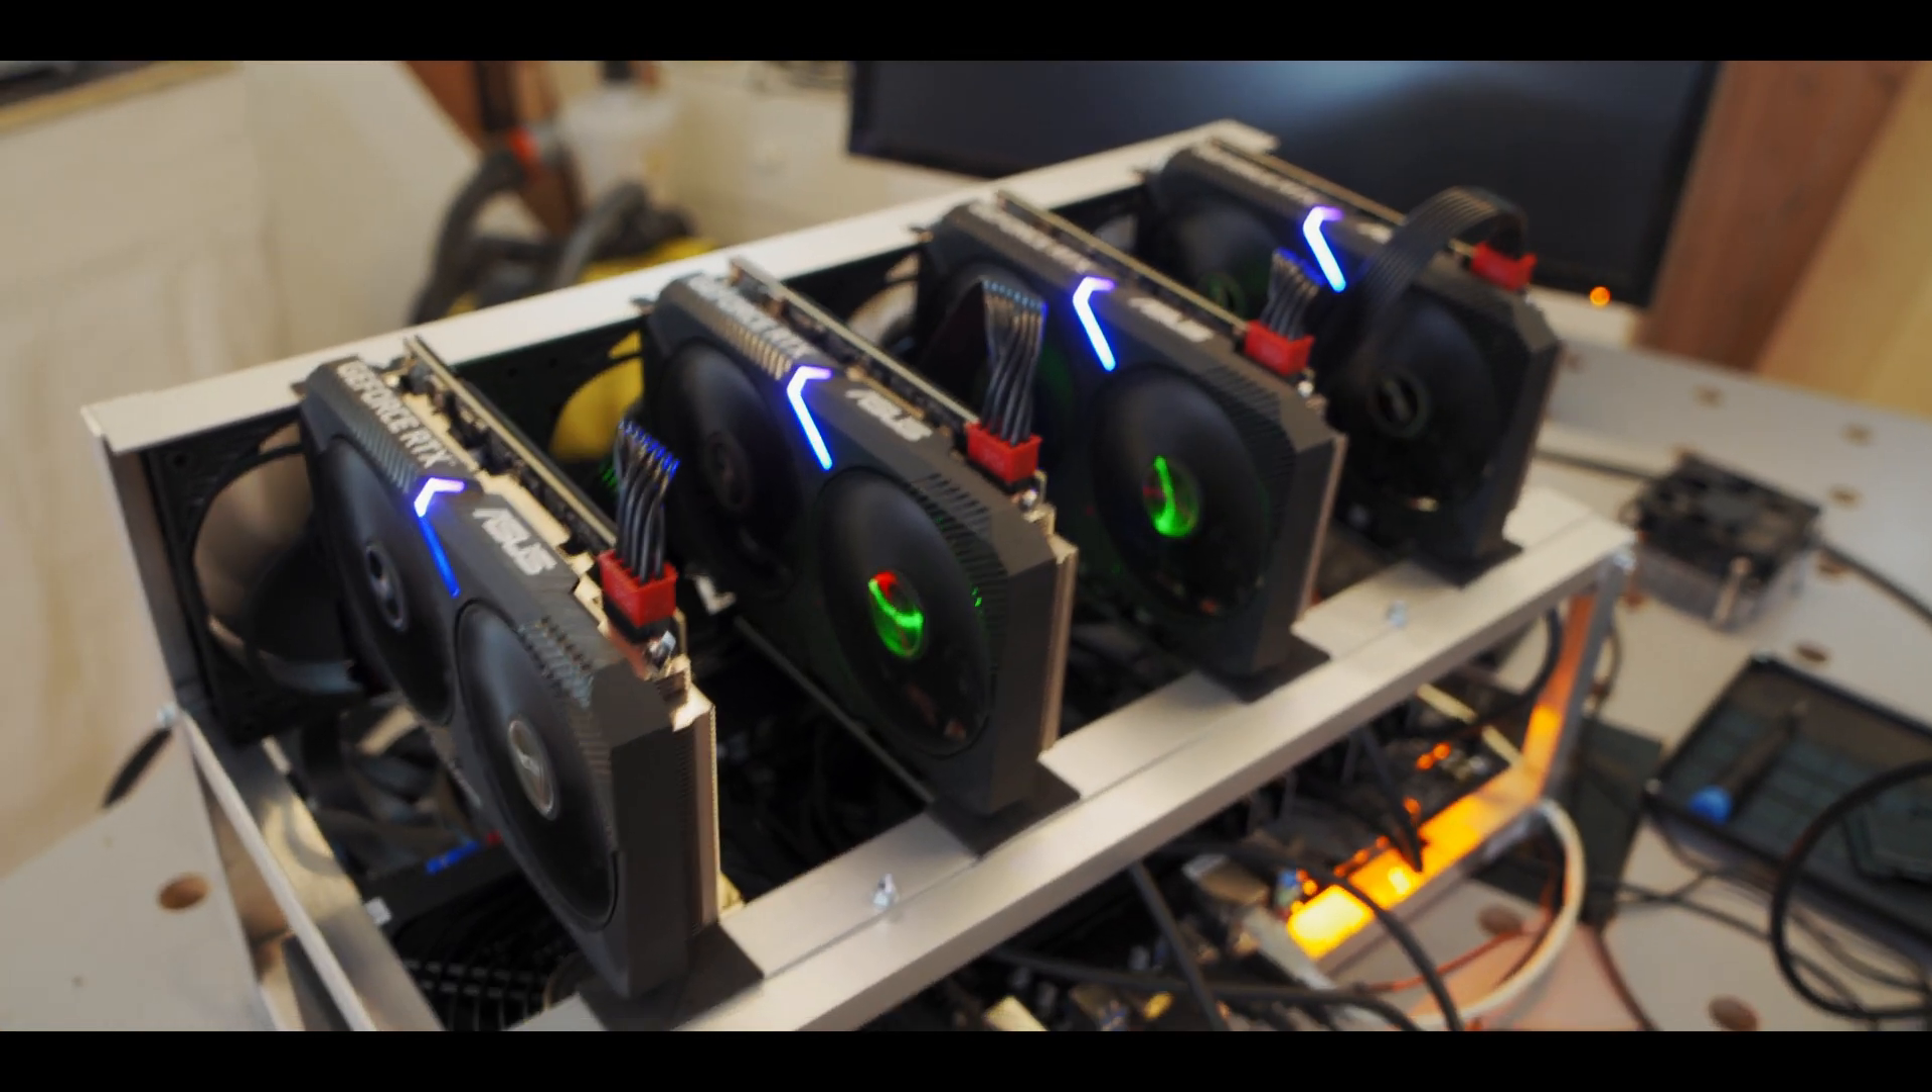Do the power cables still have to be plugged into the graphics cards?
No.